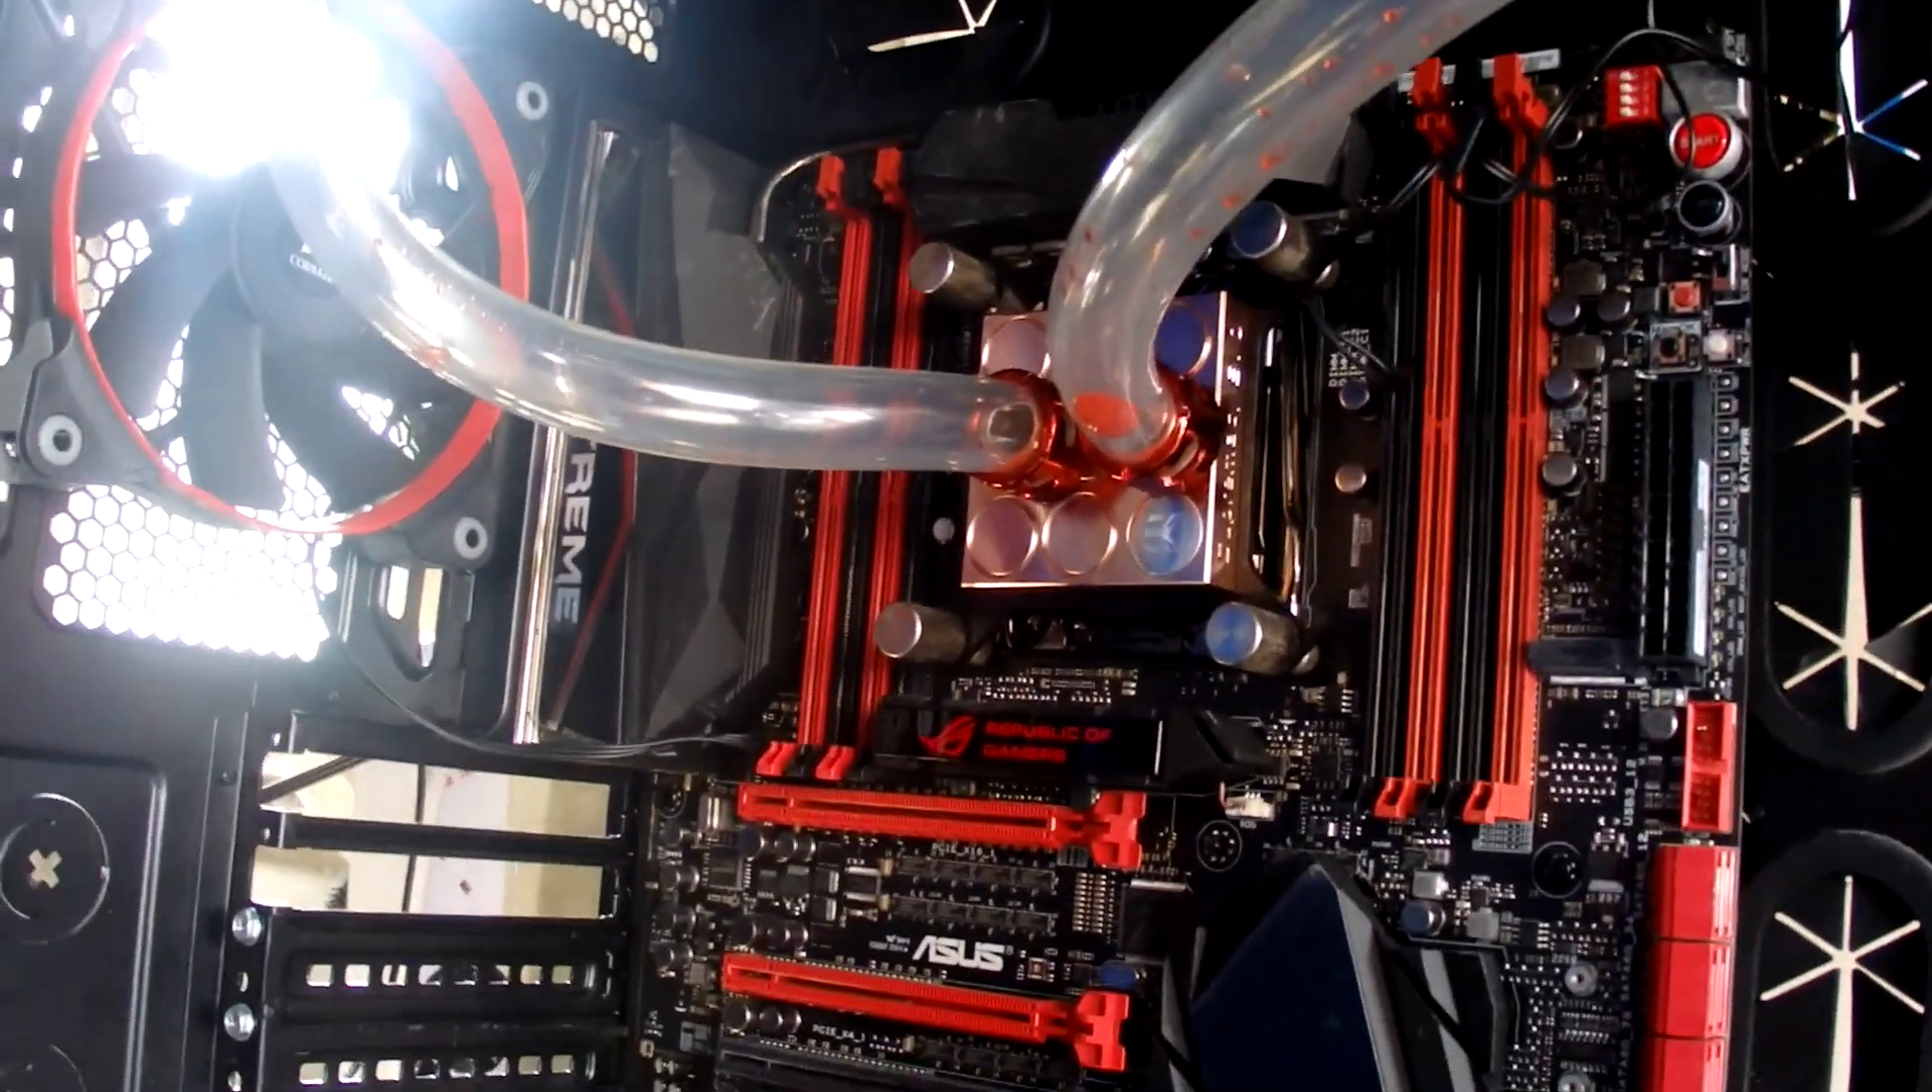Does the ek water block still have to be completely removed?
Yes.